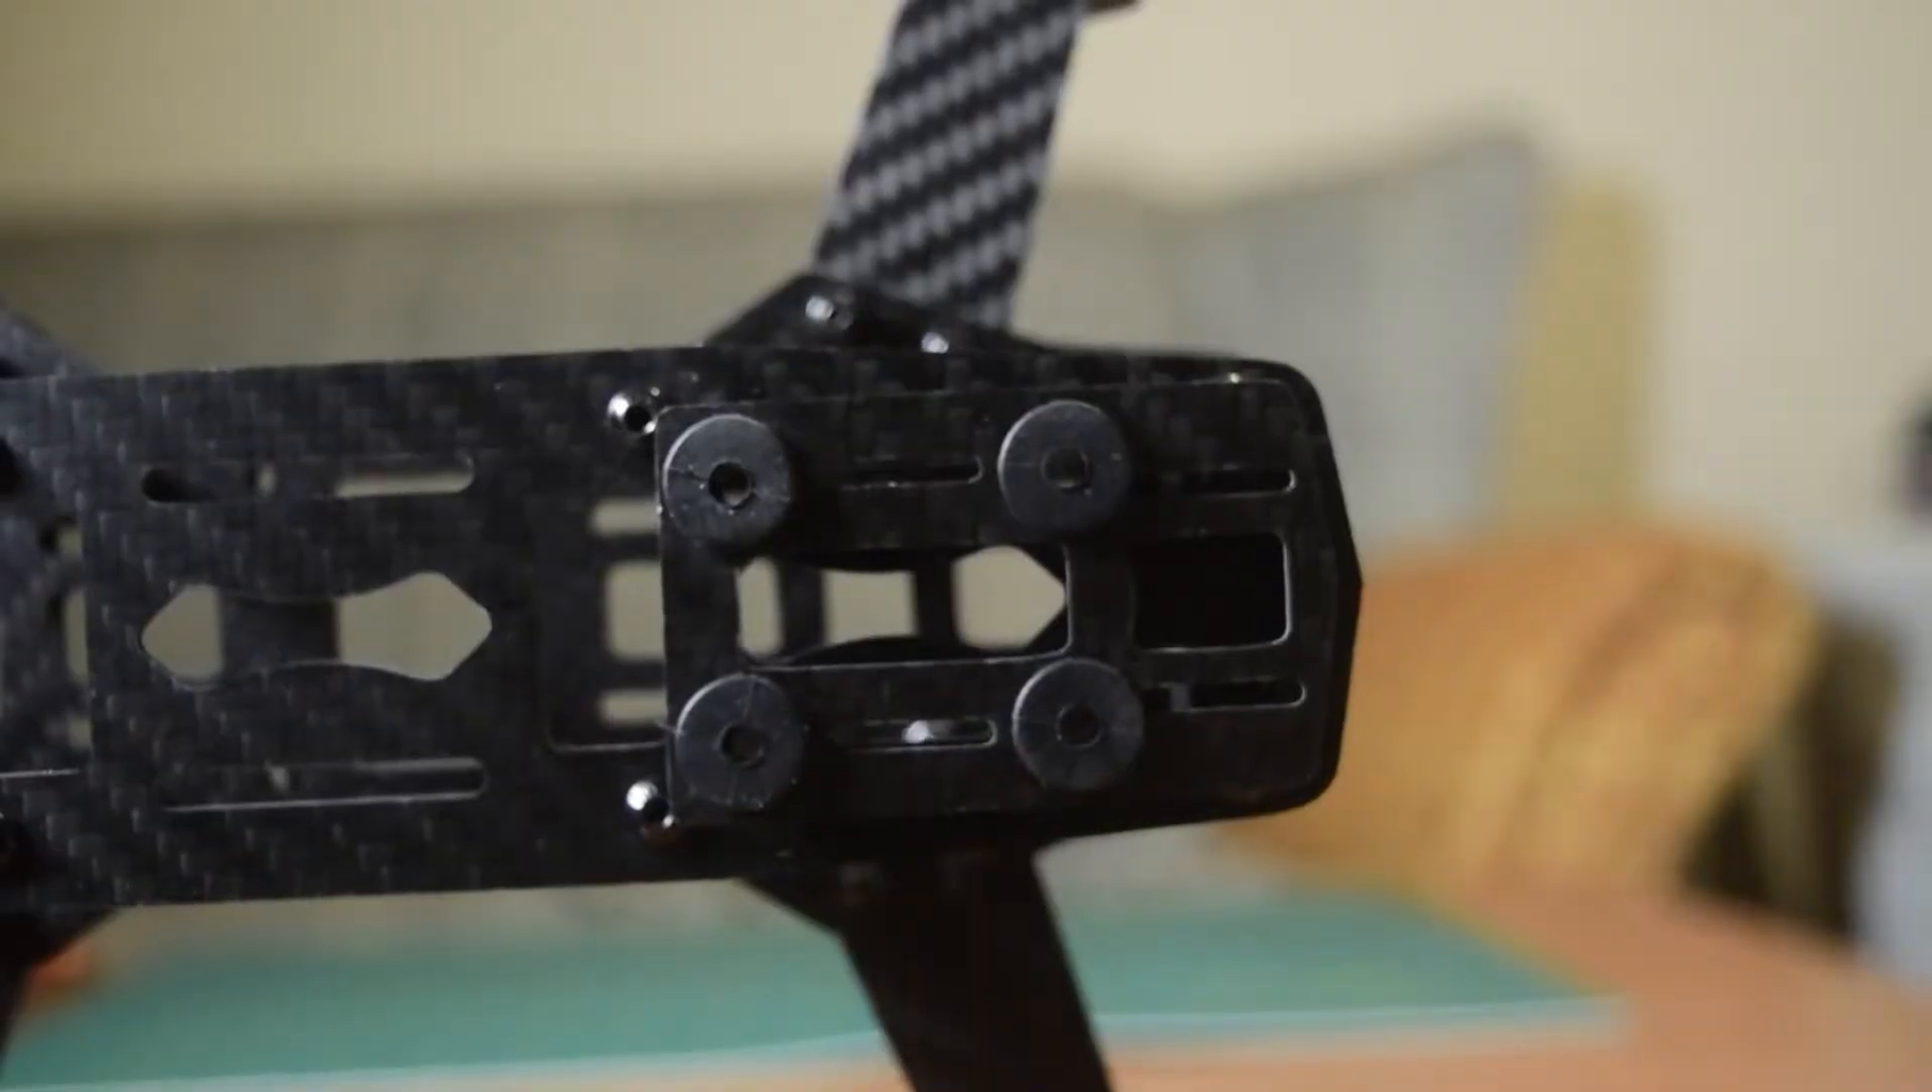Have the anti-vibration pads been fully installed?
Yes.